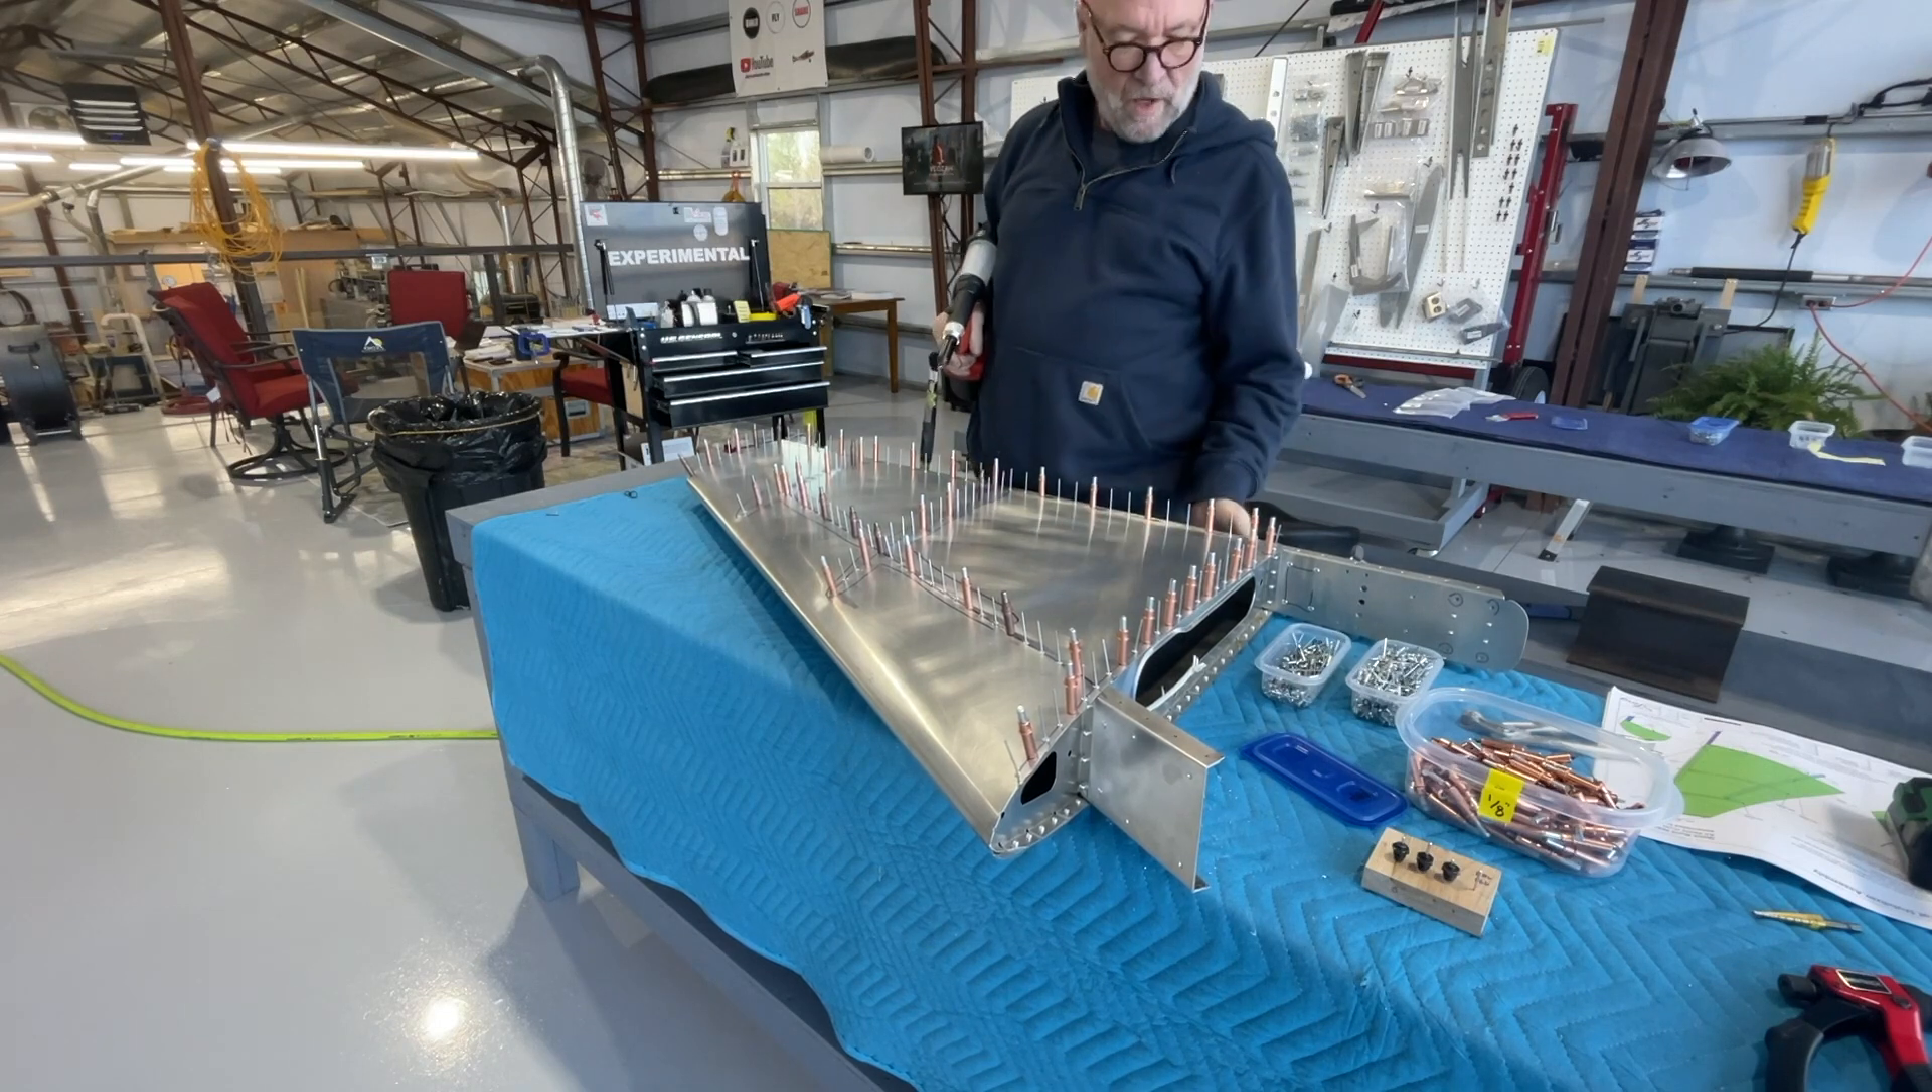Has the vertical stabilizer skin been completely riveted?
No.